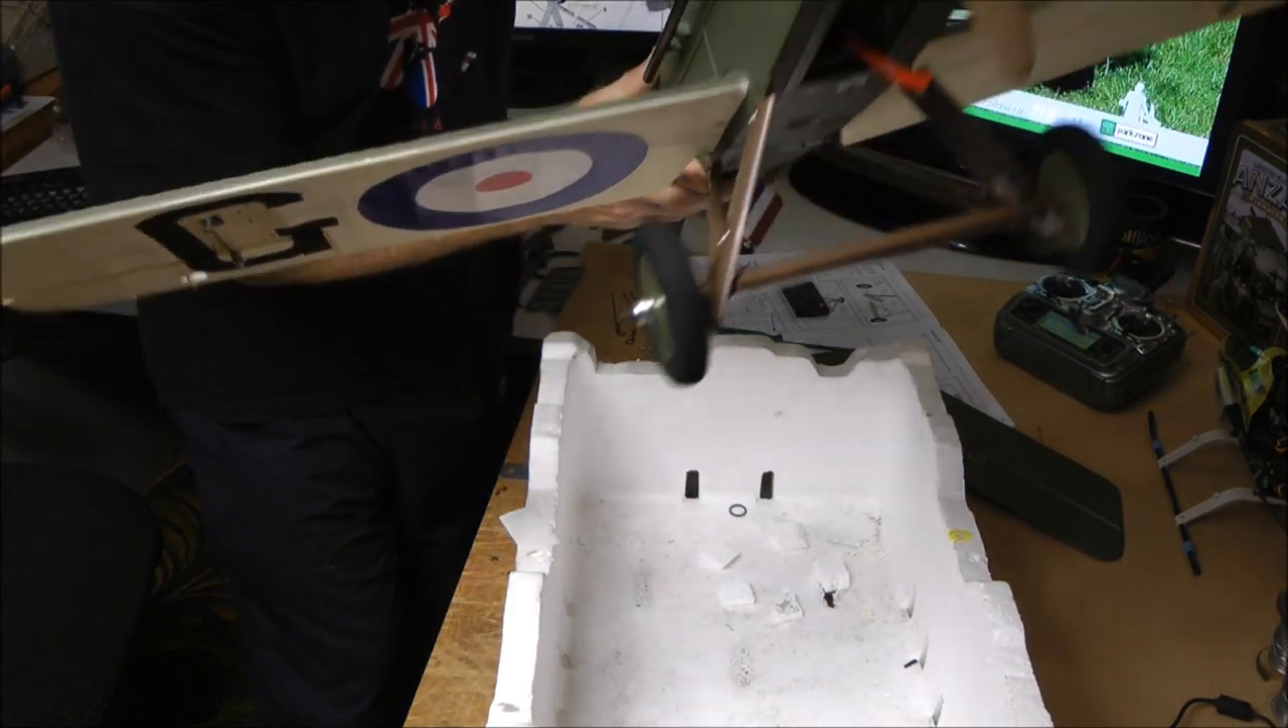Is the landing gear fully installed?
Yes.